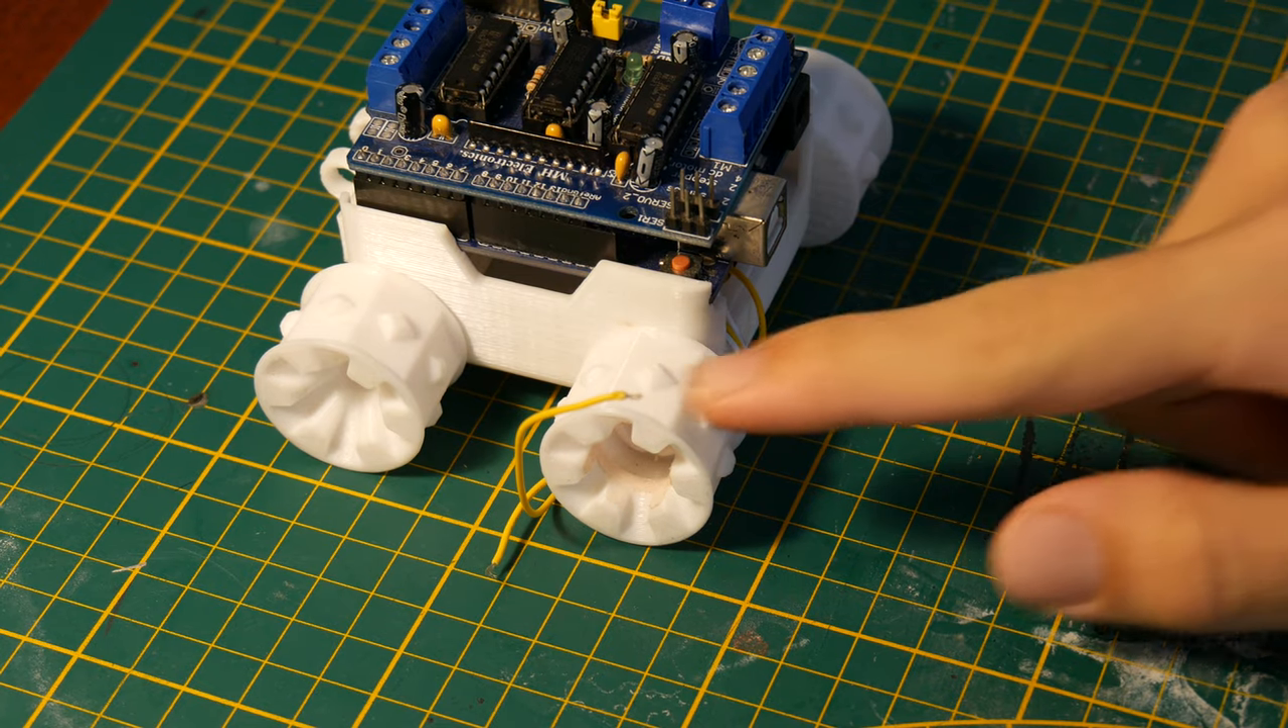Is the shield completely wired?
No.